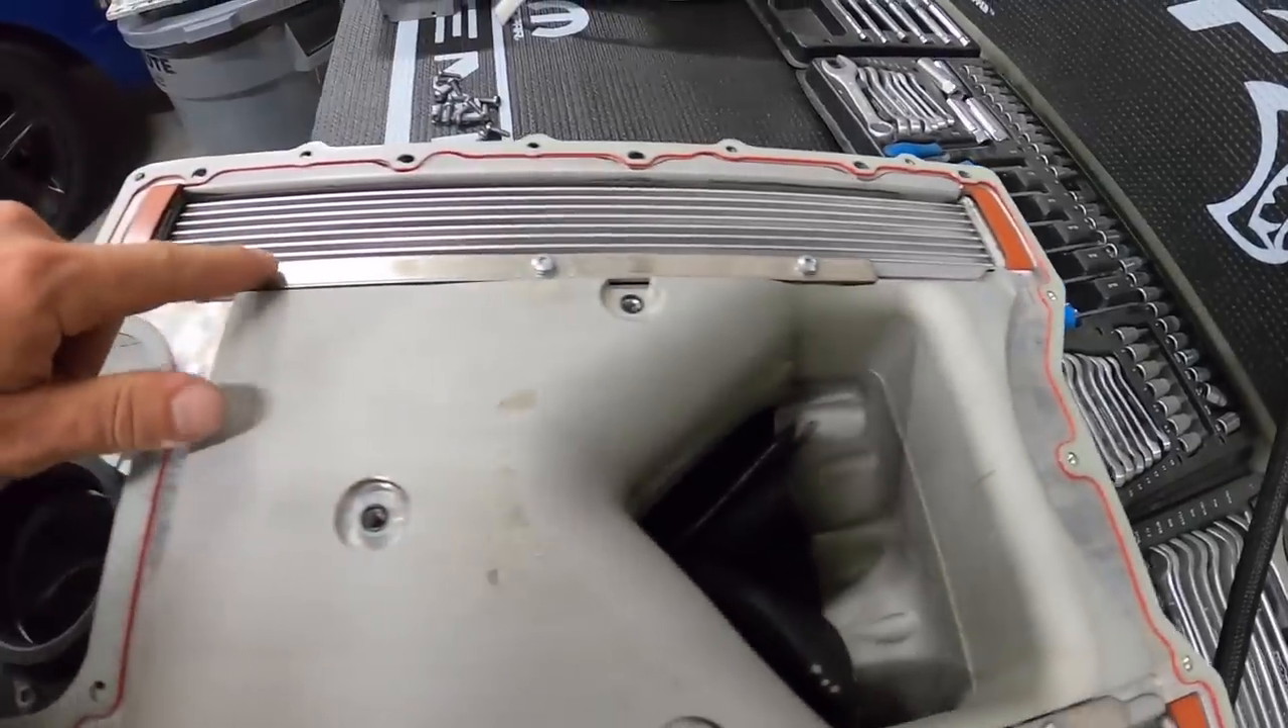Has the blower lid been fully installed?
No.